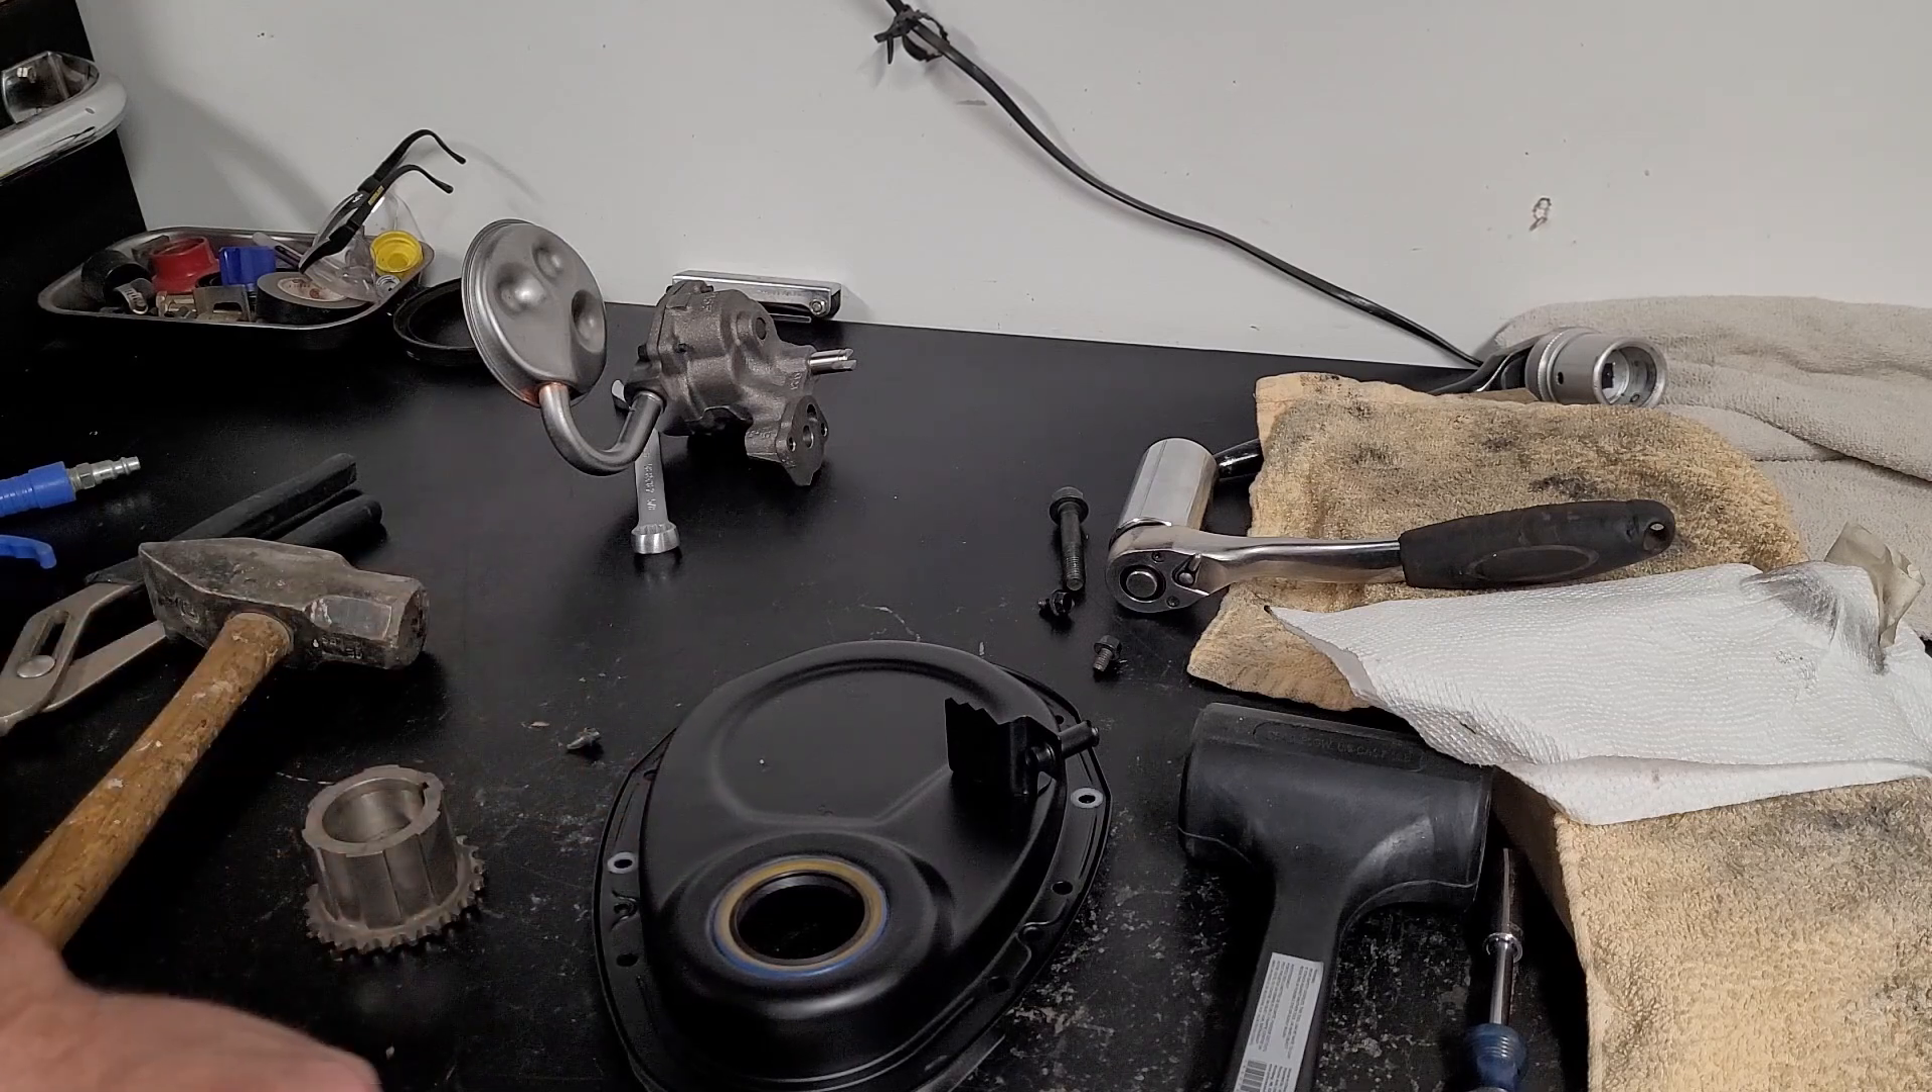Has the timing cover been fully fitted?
No.